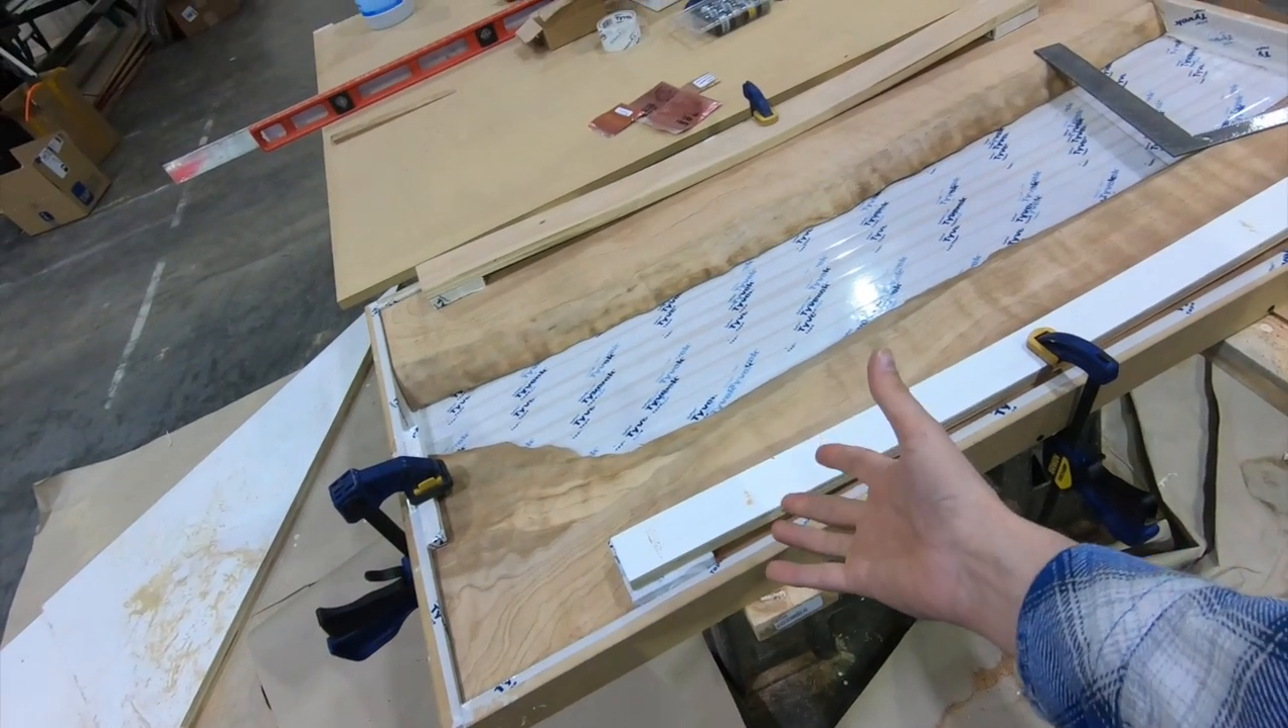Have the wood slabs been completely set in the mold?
Yes.